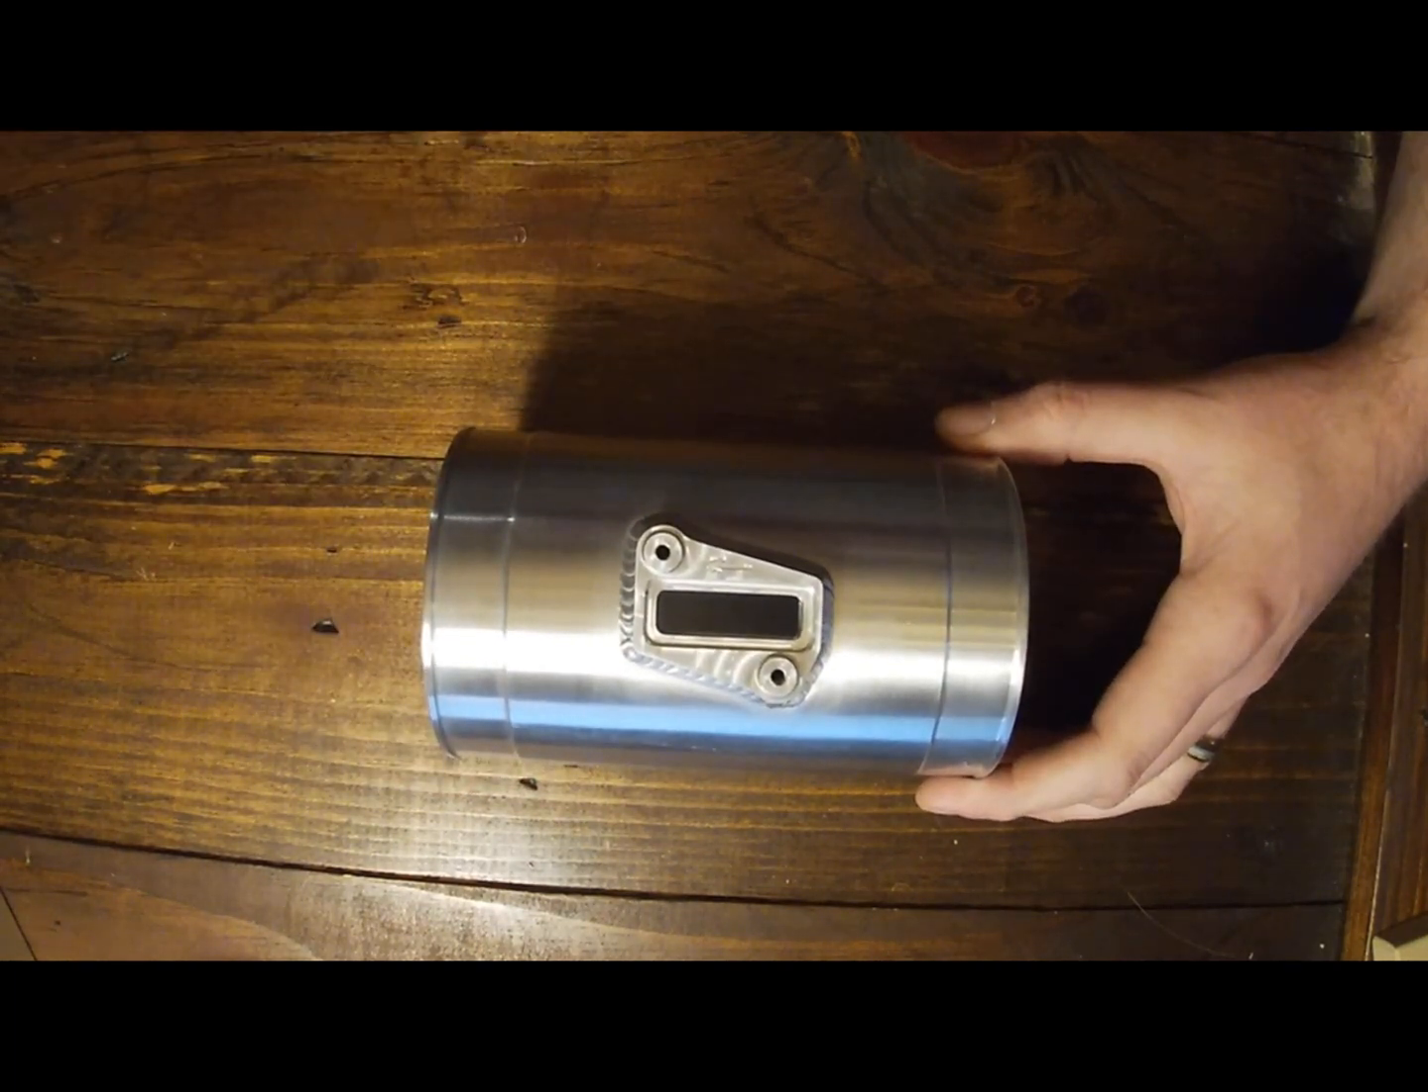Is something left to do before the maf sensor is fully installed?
Yes.